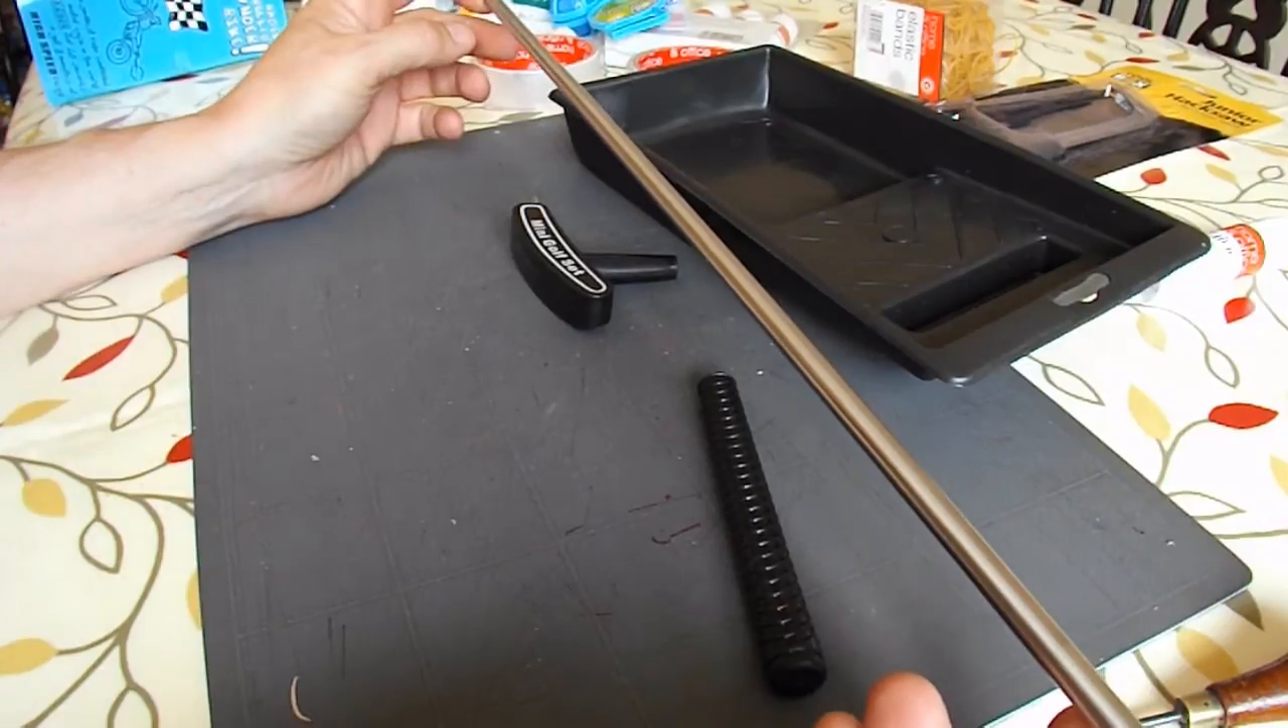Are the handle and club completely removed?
Yes.